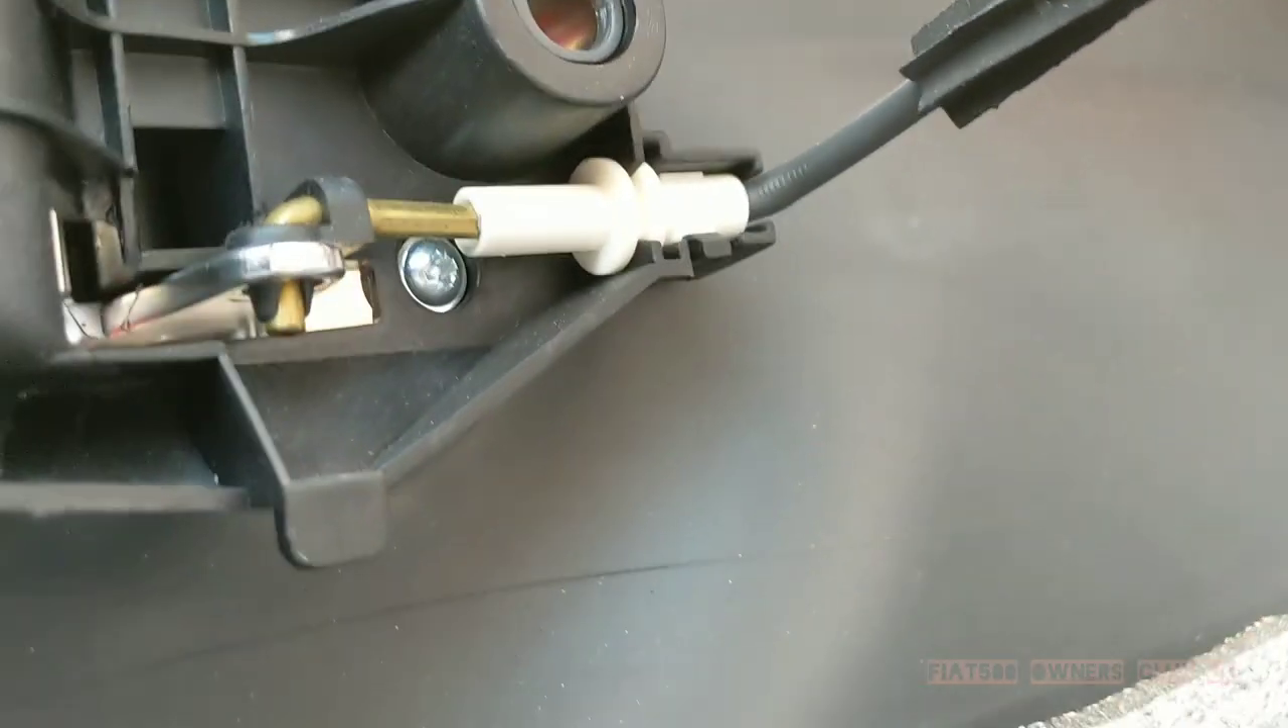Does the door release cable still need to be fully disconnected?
Yes.